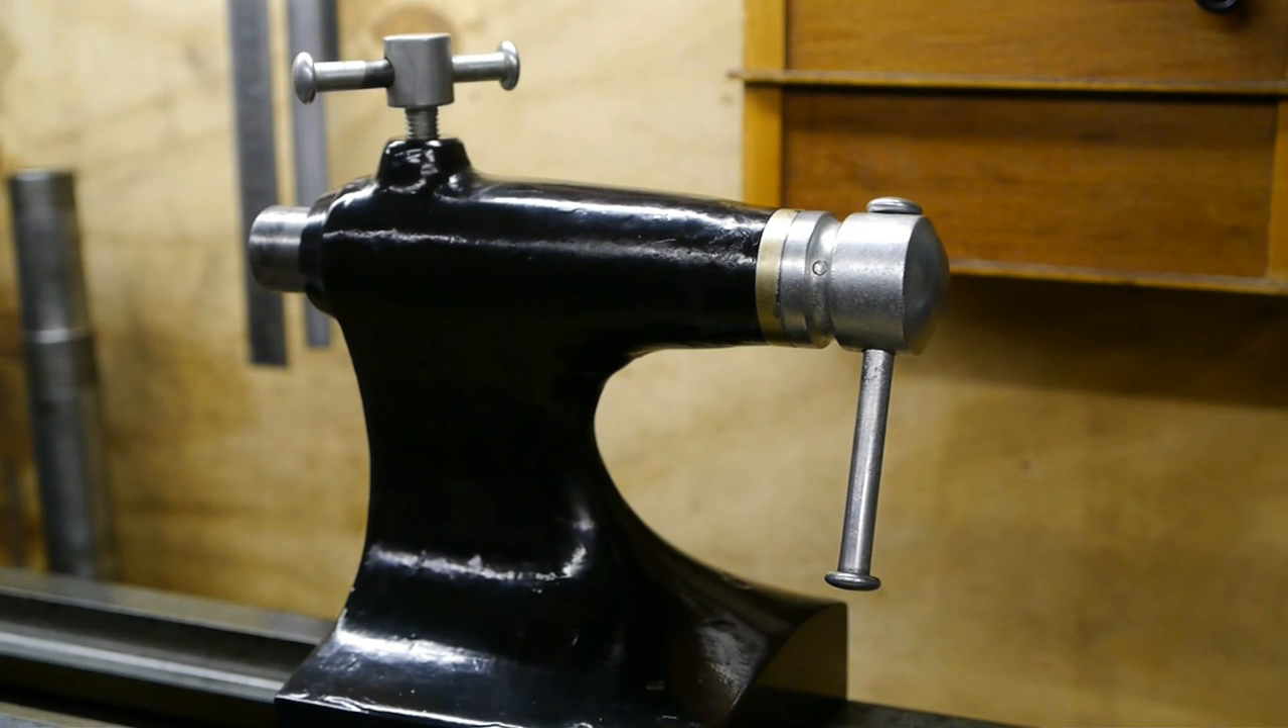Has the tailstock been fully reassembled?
Yes.